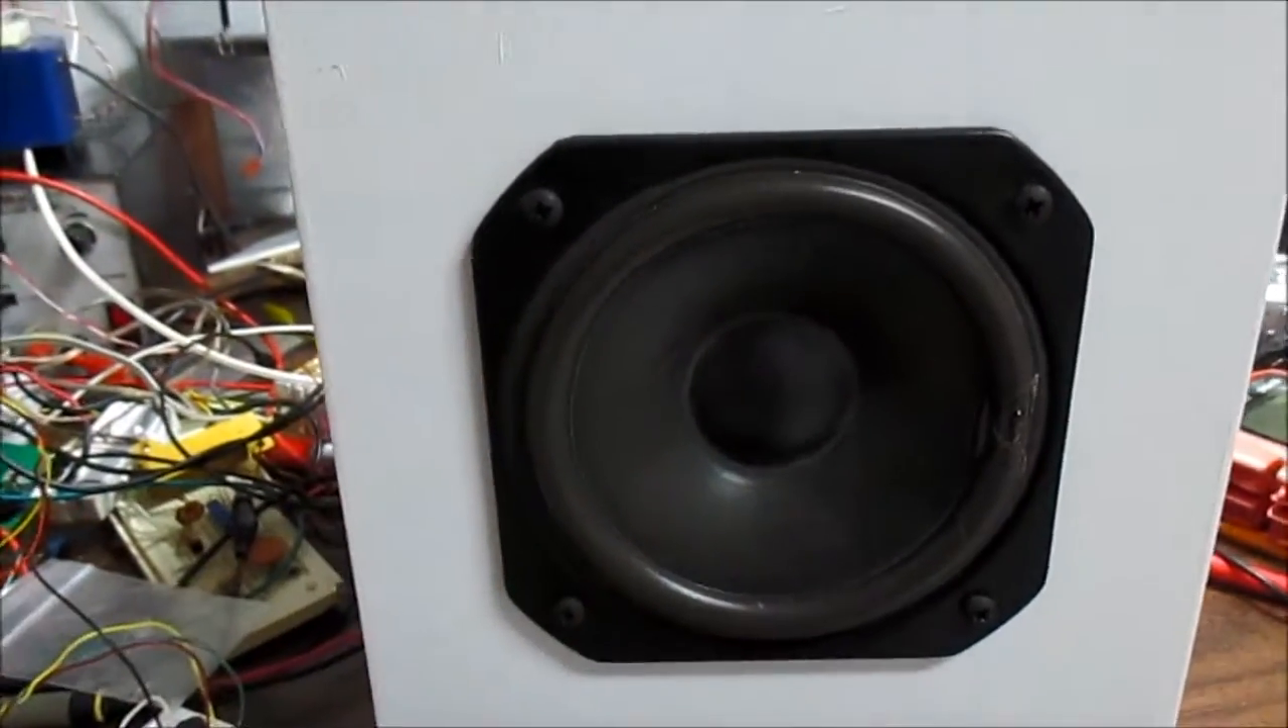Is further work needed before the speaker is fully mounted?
No.